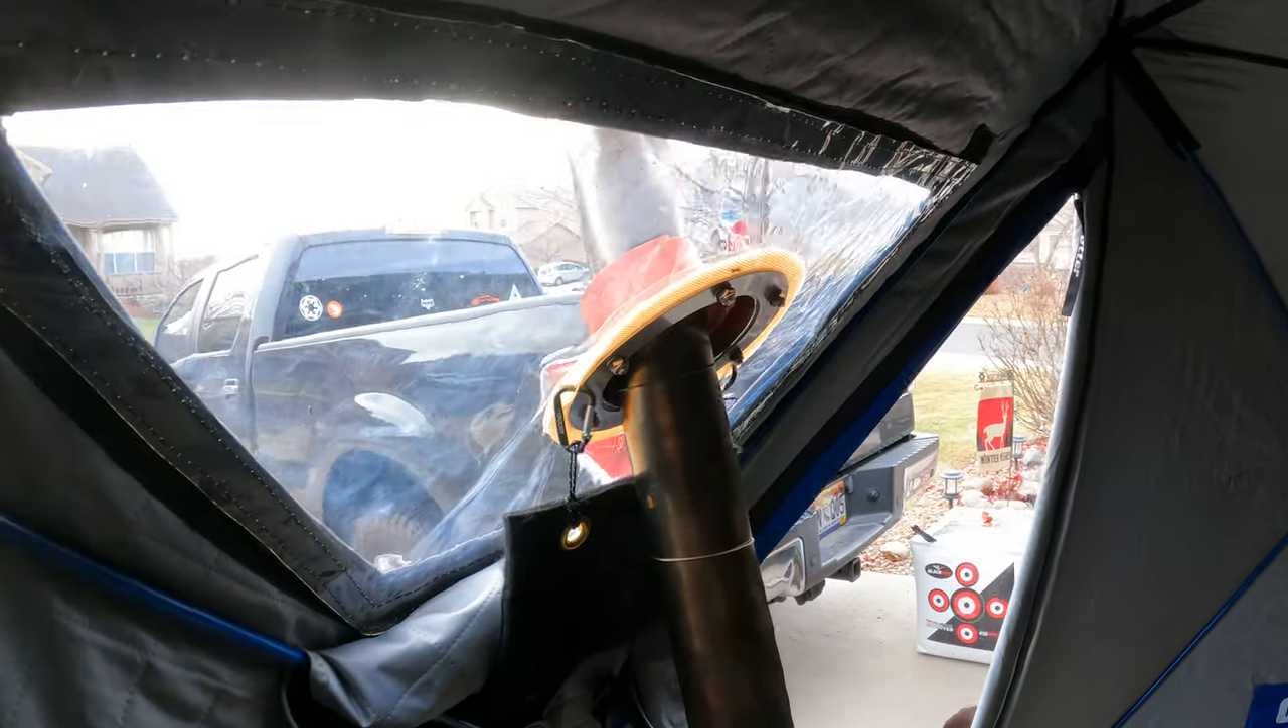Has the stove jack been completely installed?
Yes.